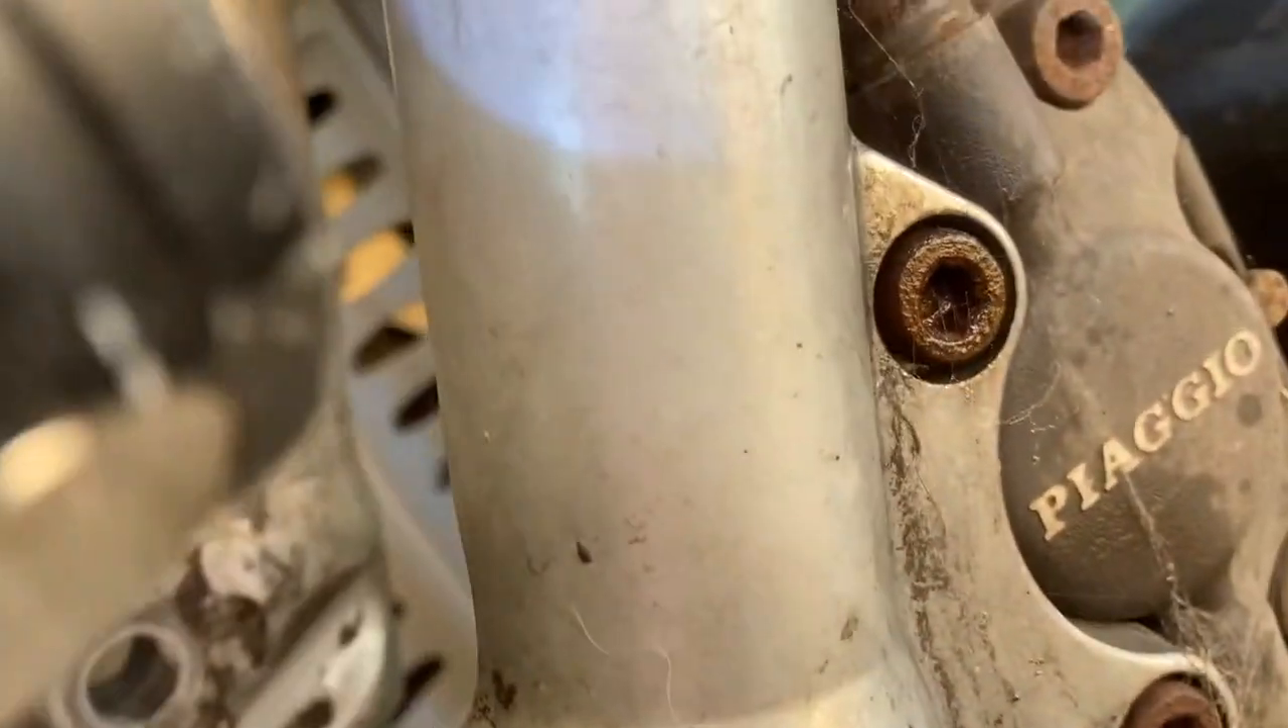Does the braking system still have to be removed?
Yes.